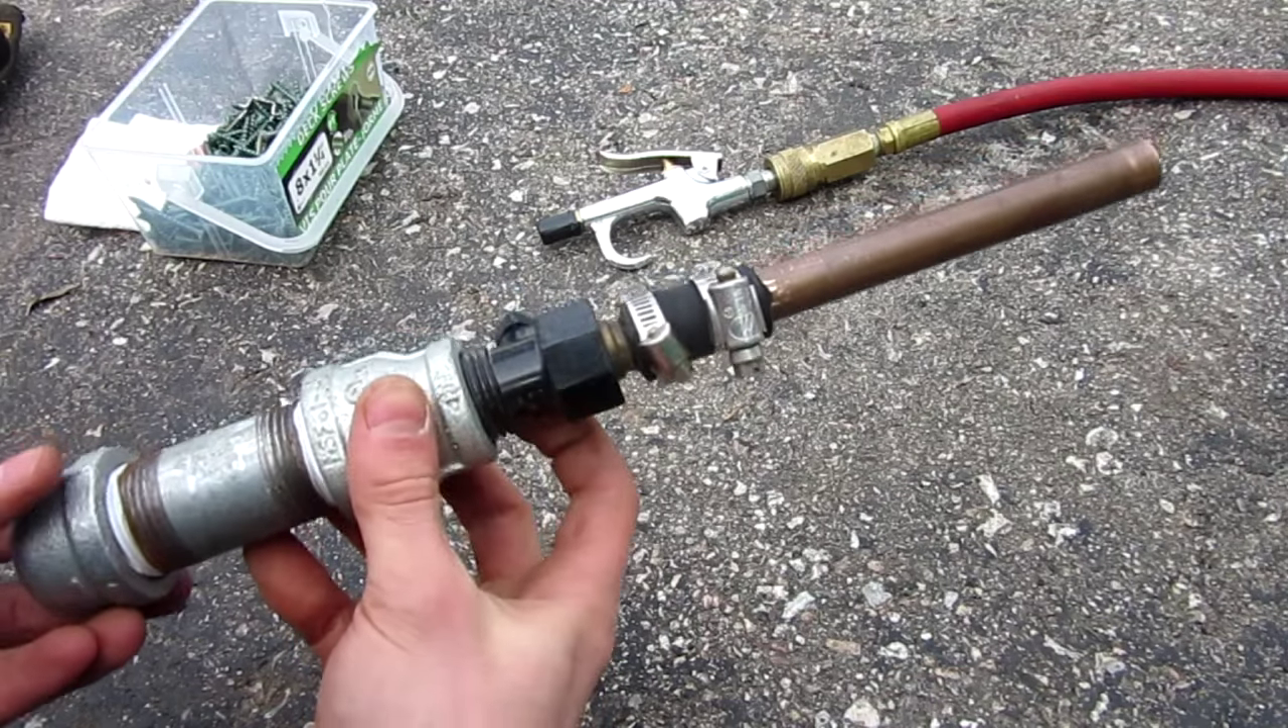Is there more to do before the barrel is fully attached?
No.